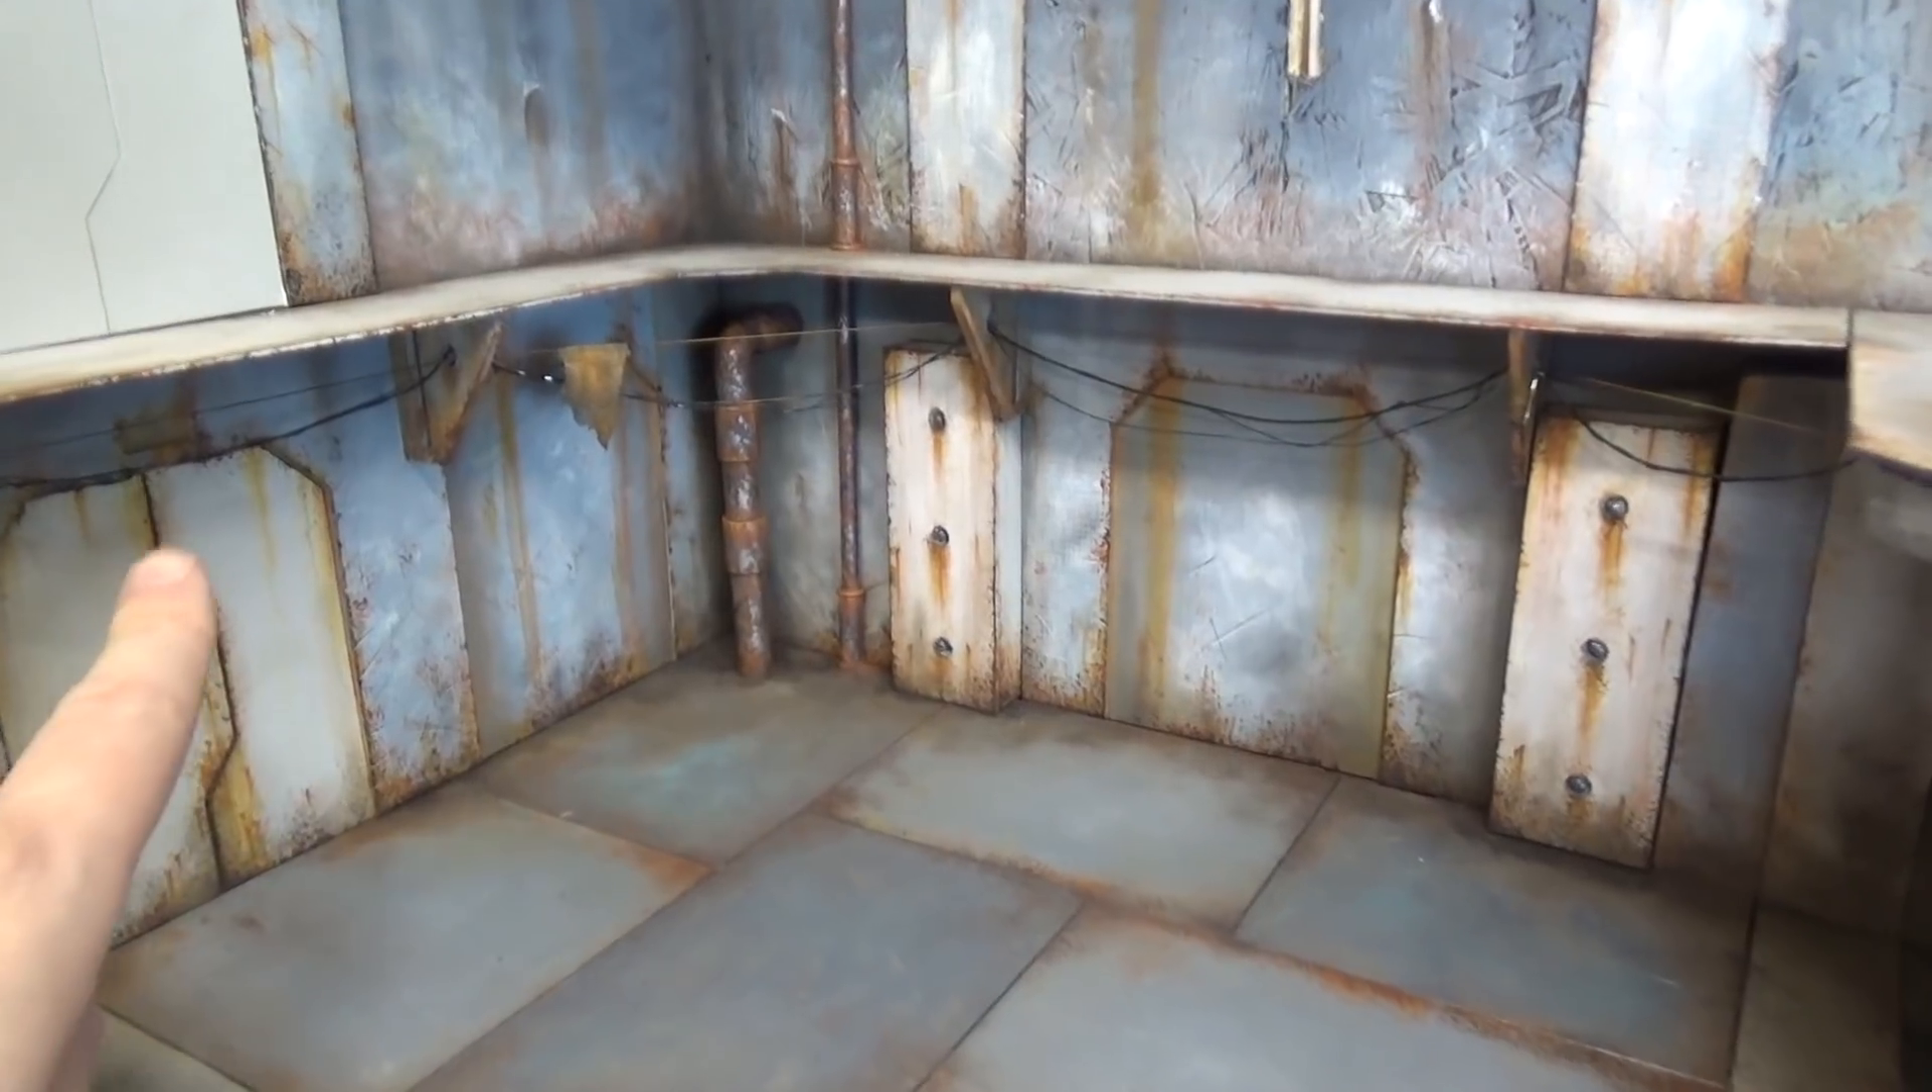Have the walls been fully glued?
Yes.